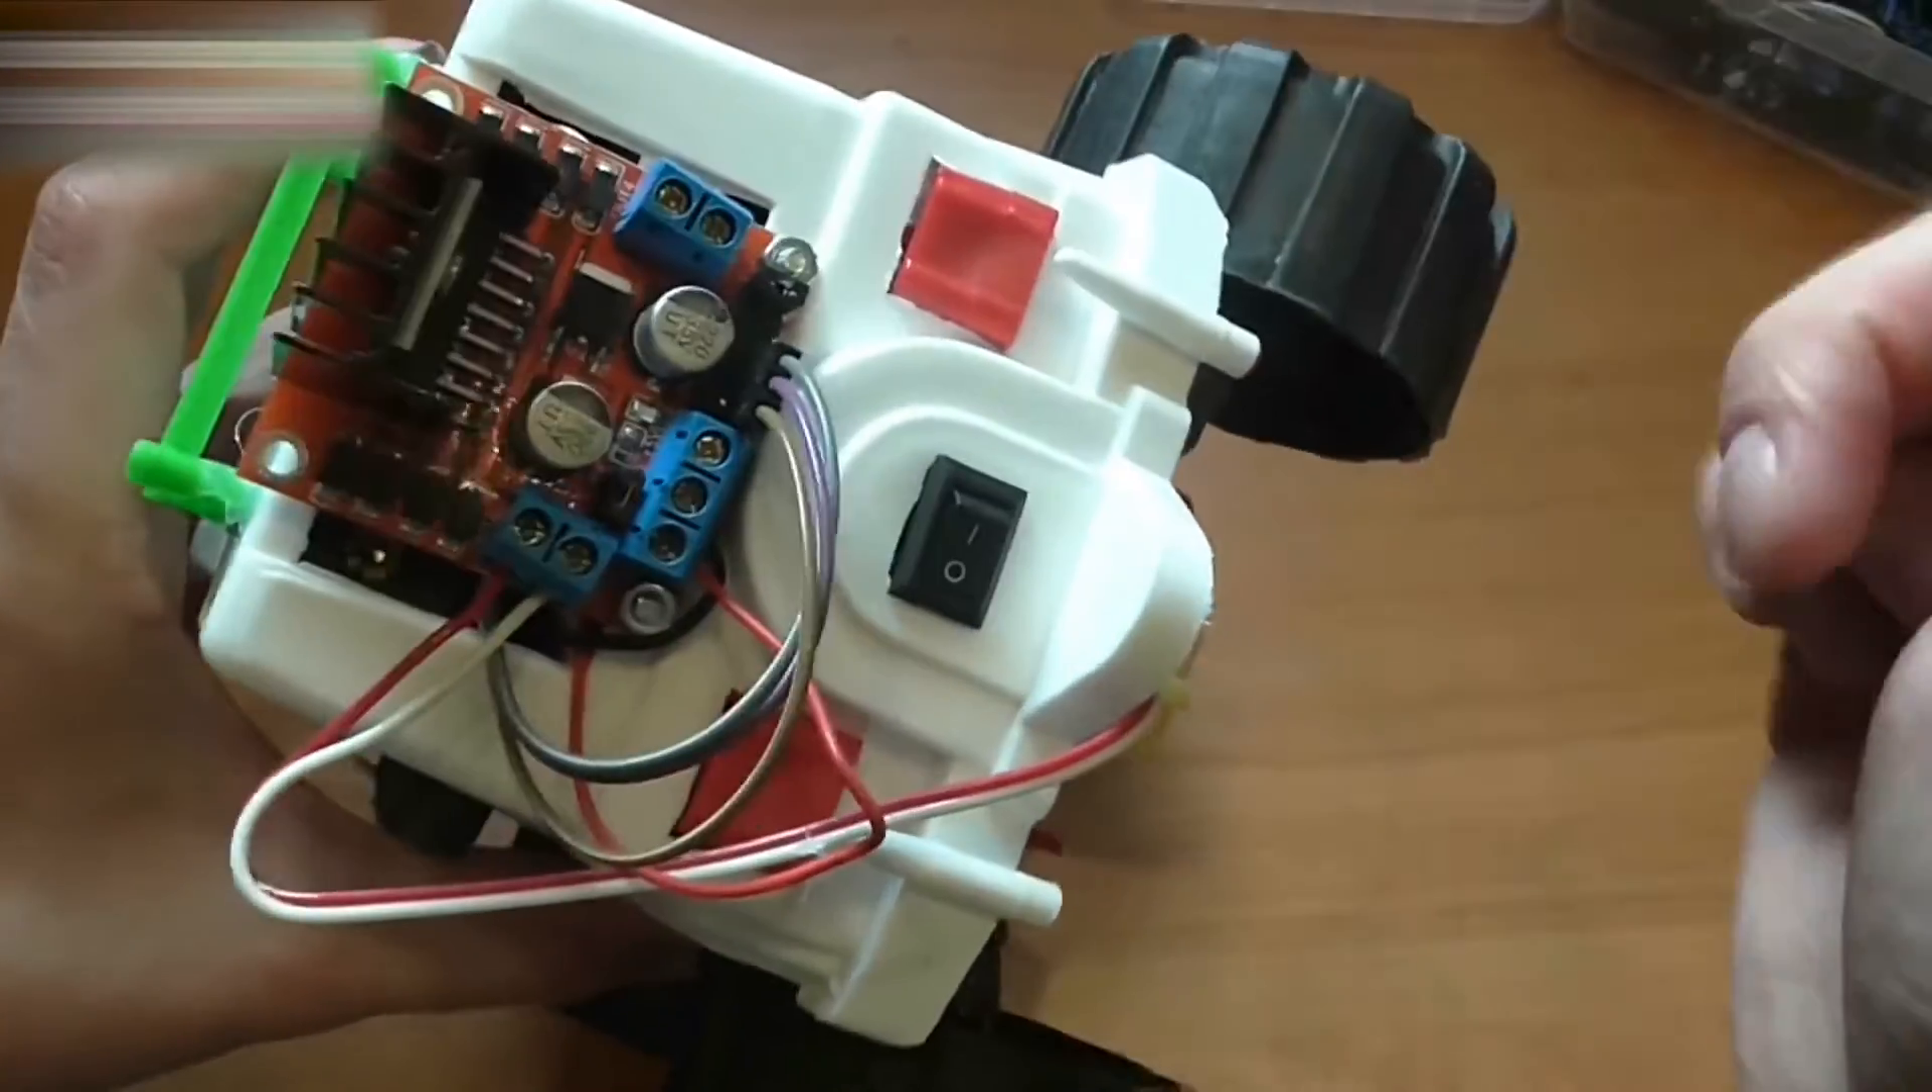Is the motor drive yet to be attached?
No.